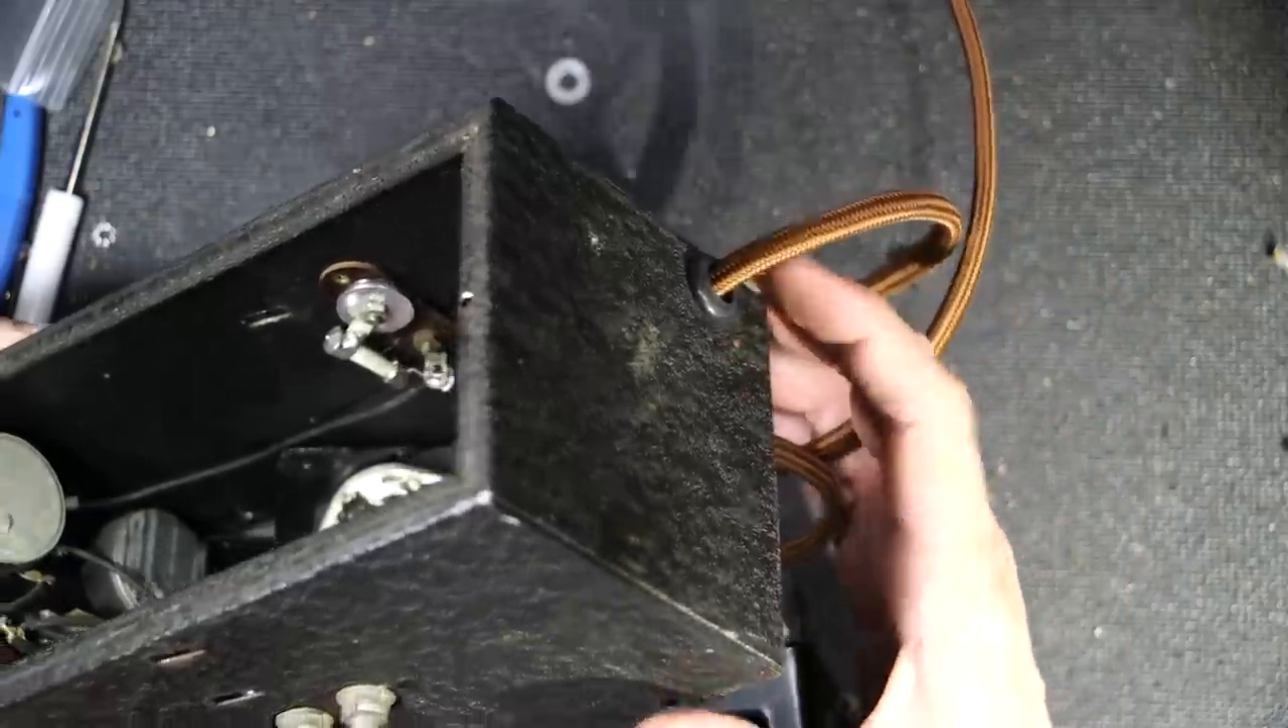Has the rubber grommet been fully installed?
Yes.